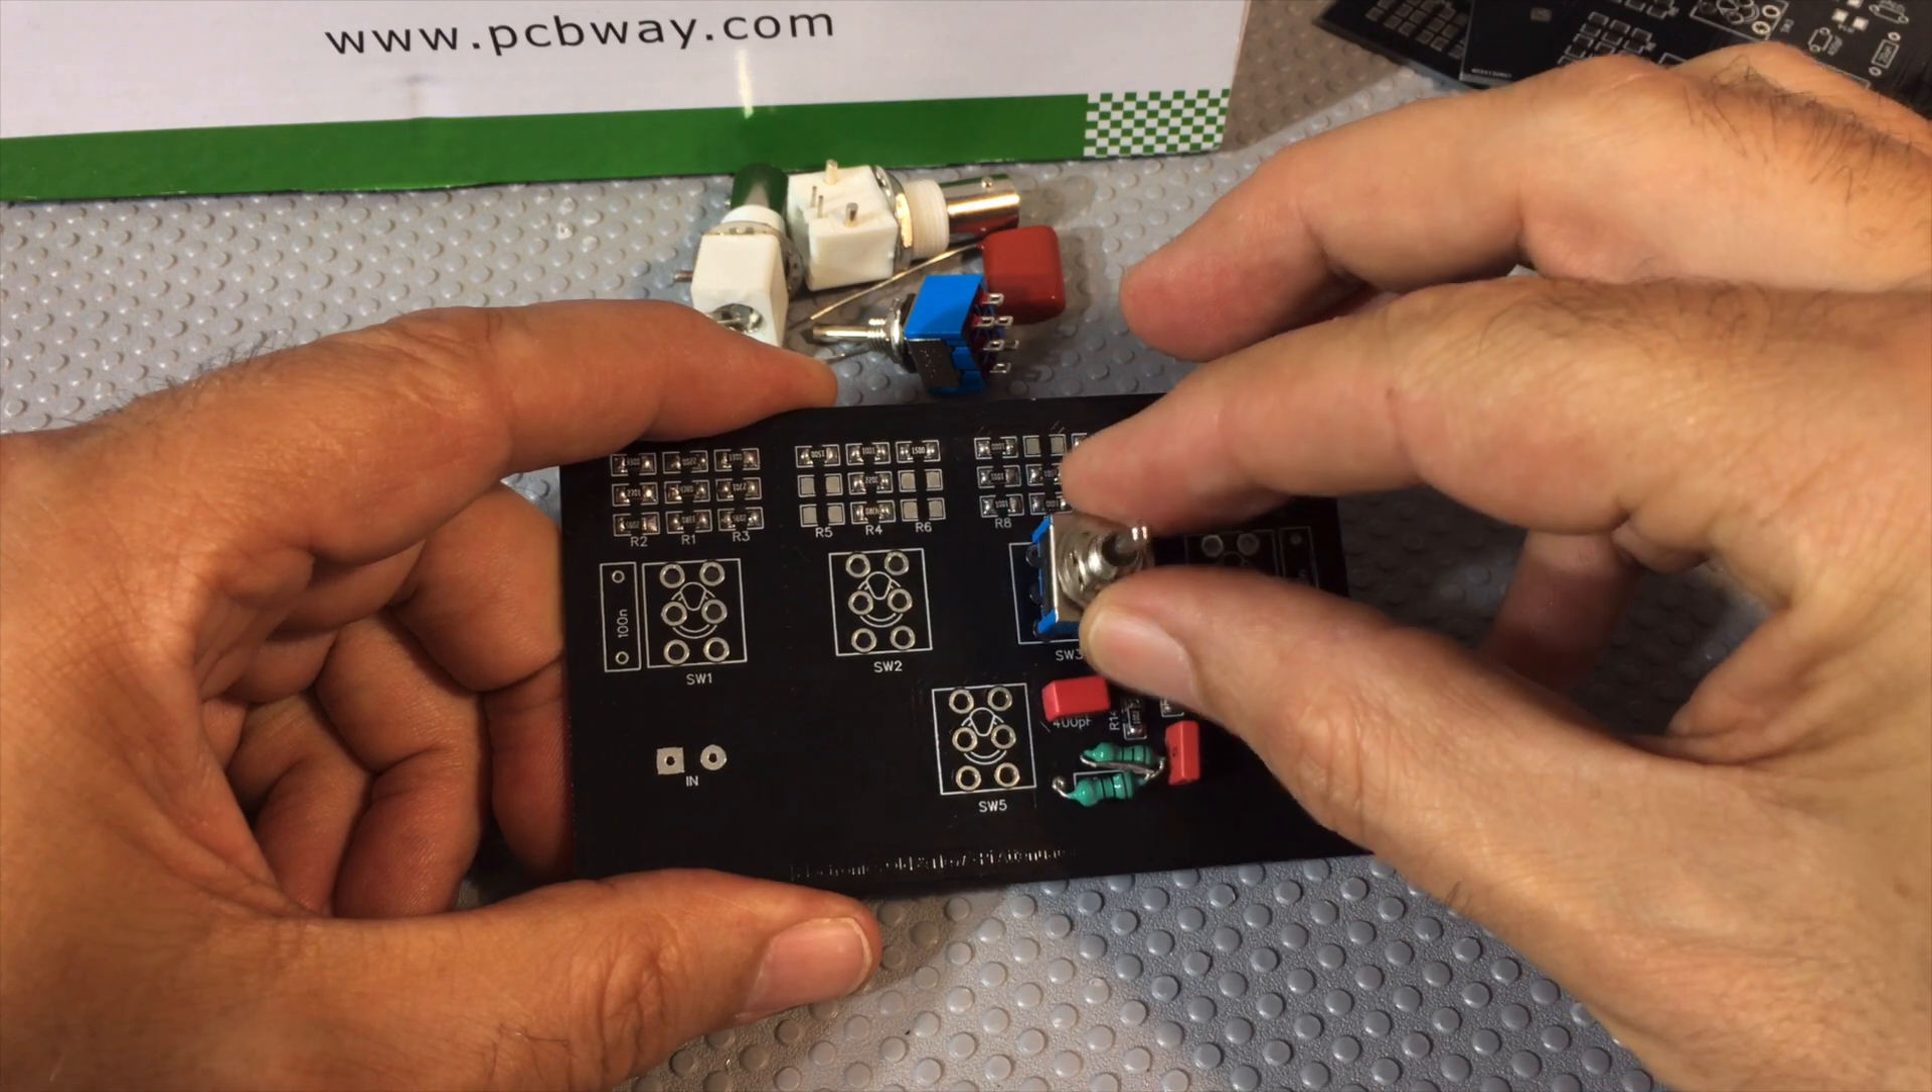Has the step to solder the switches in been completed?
No.